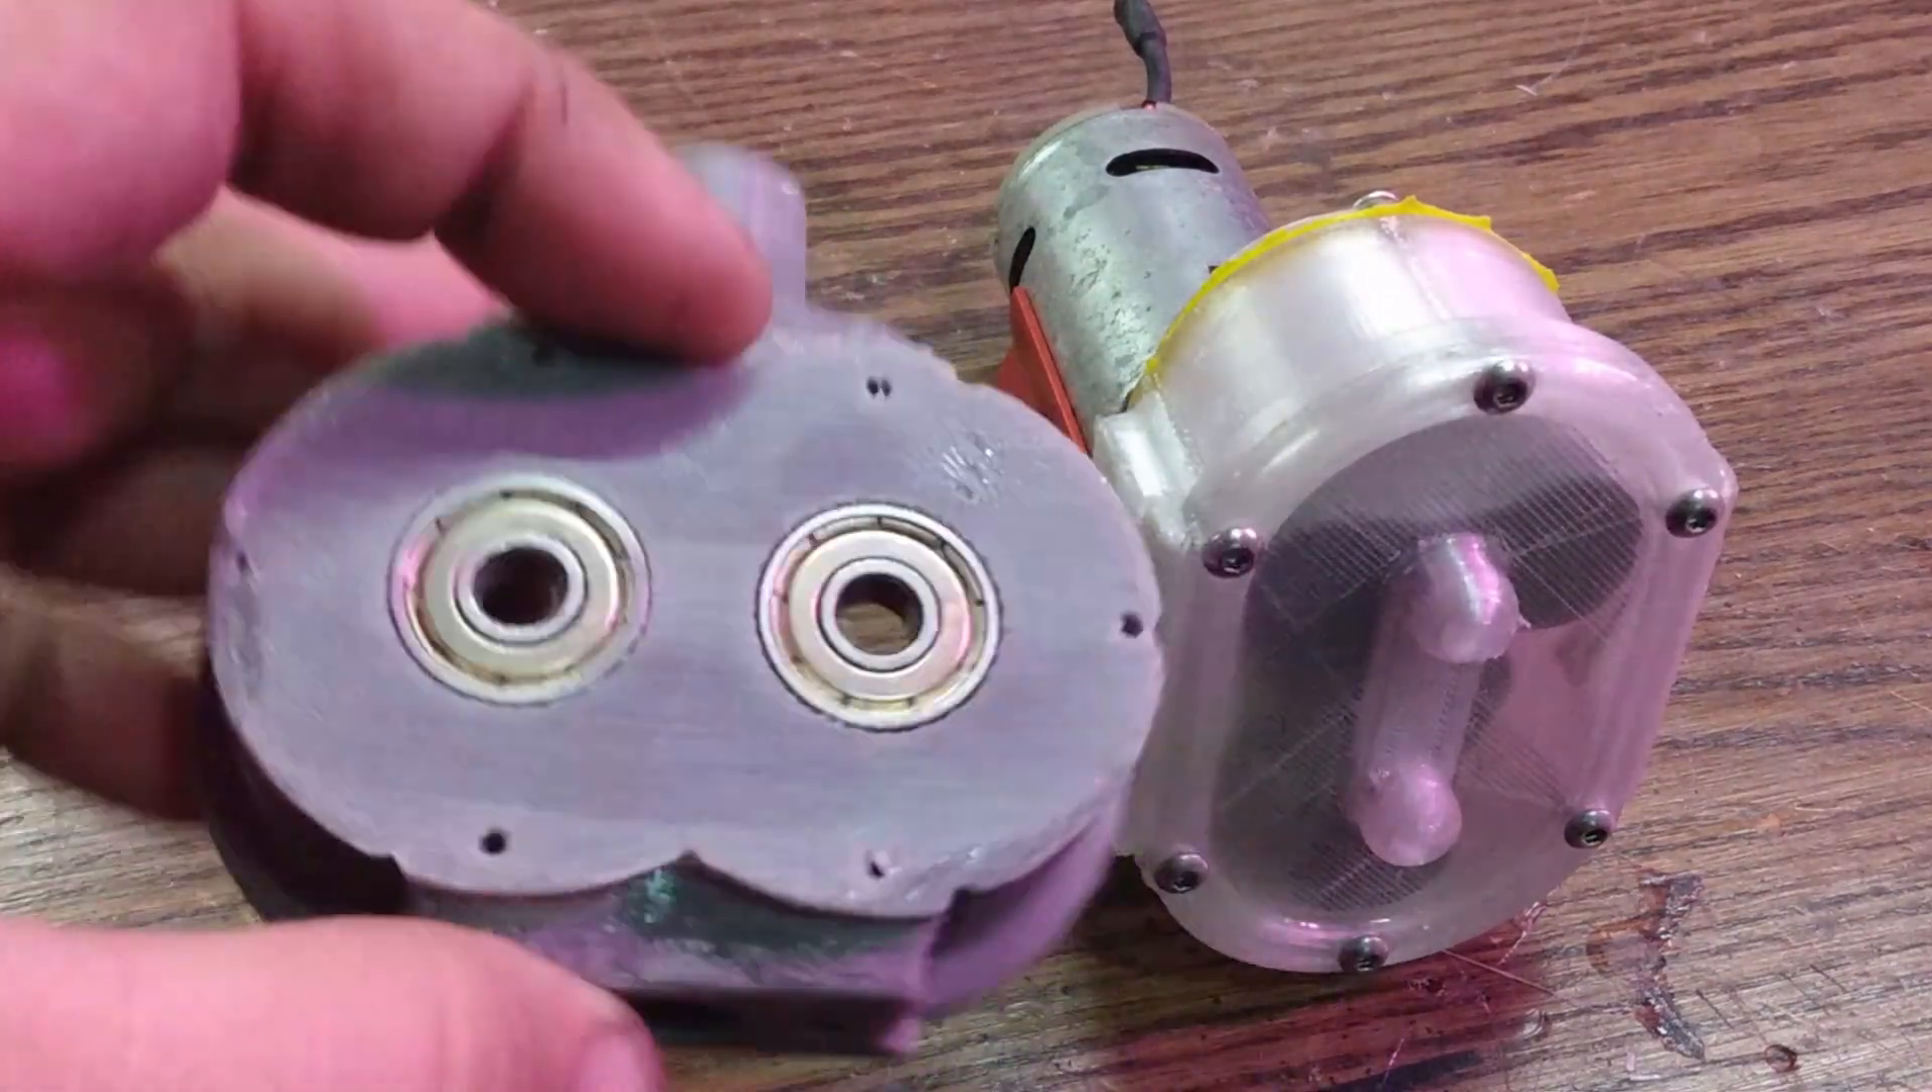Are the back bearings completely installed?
Yes.